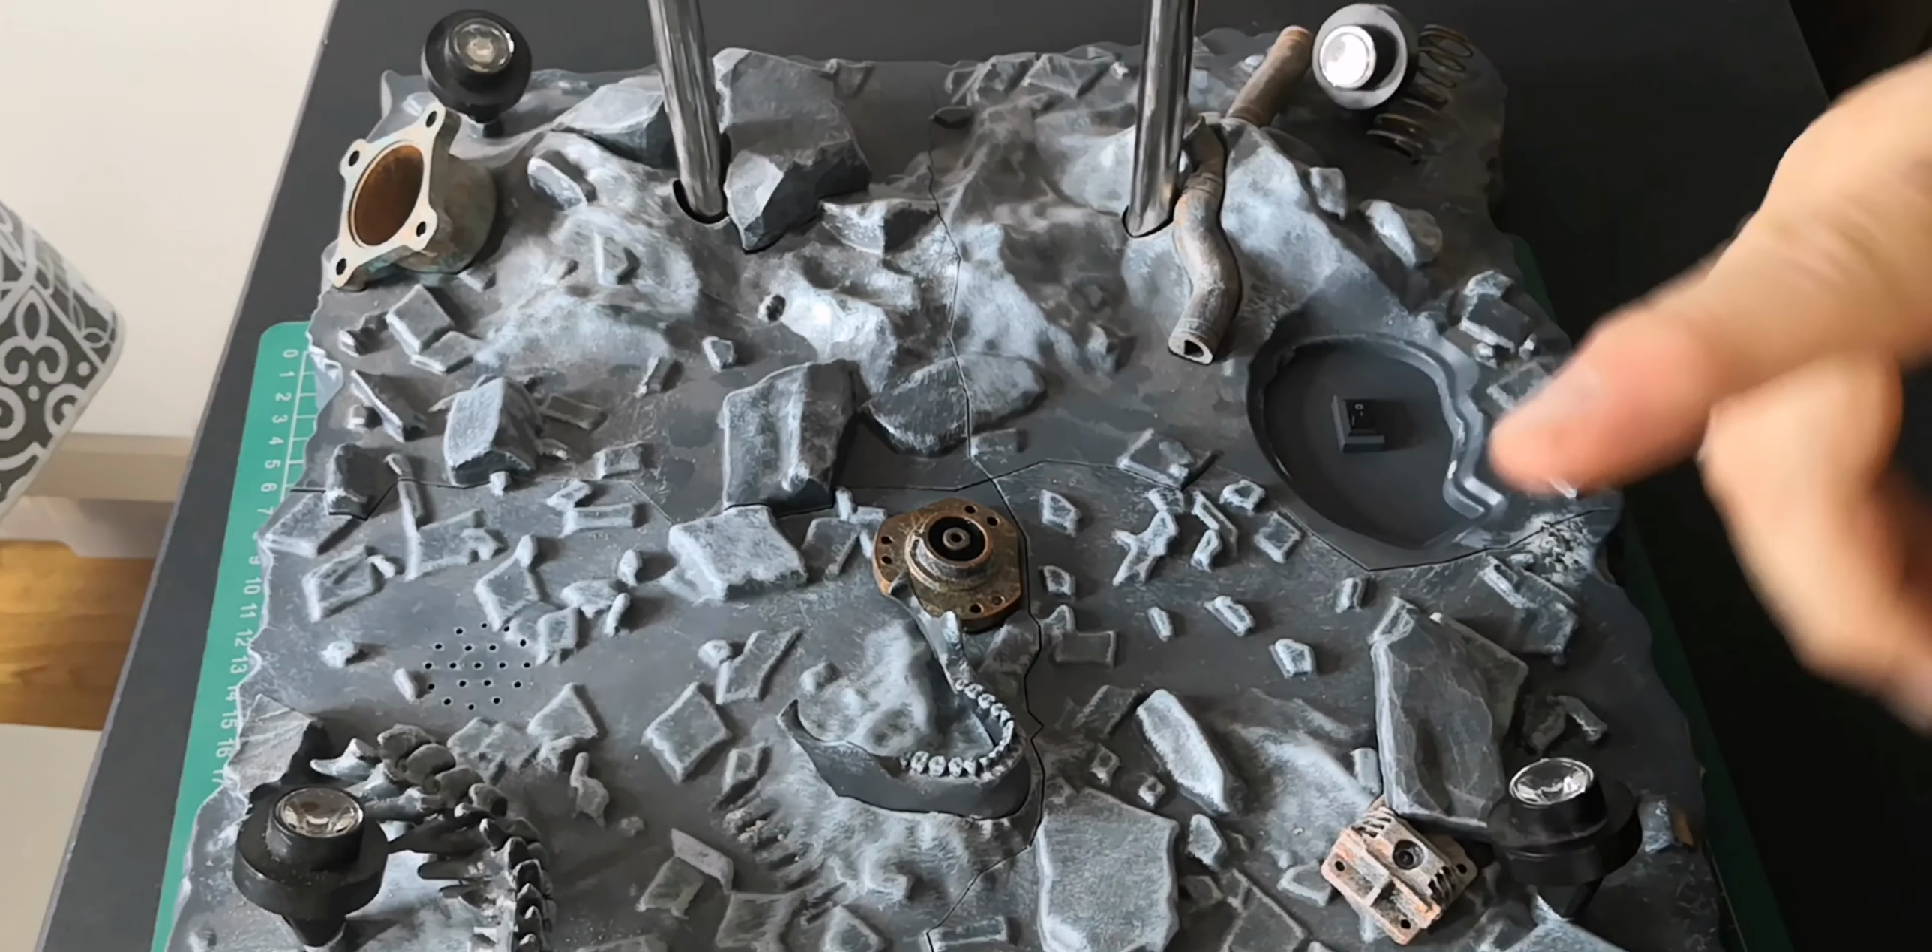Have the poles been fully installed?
Yes.